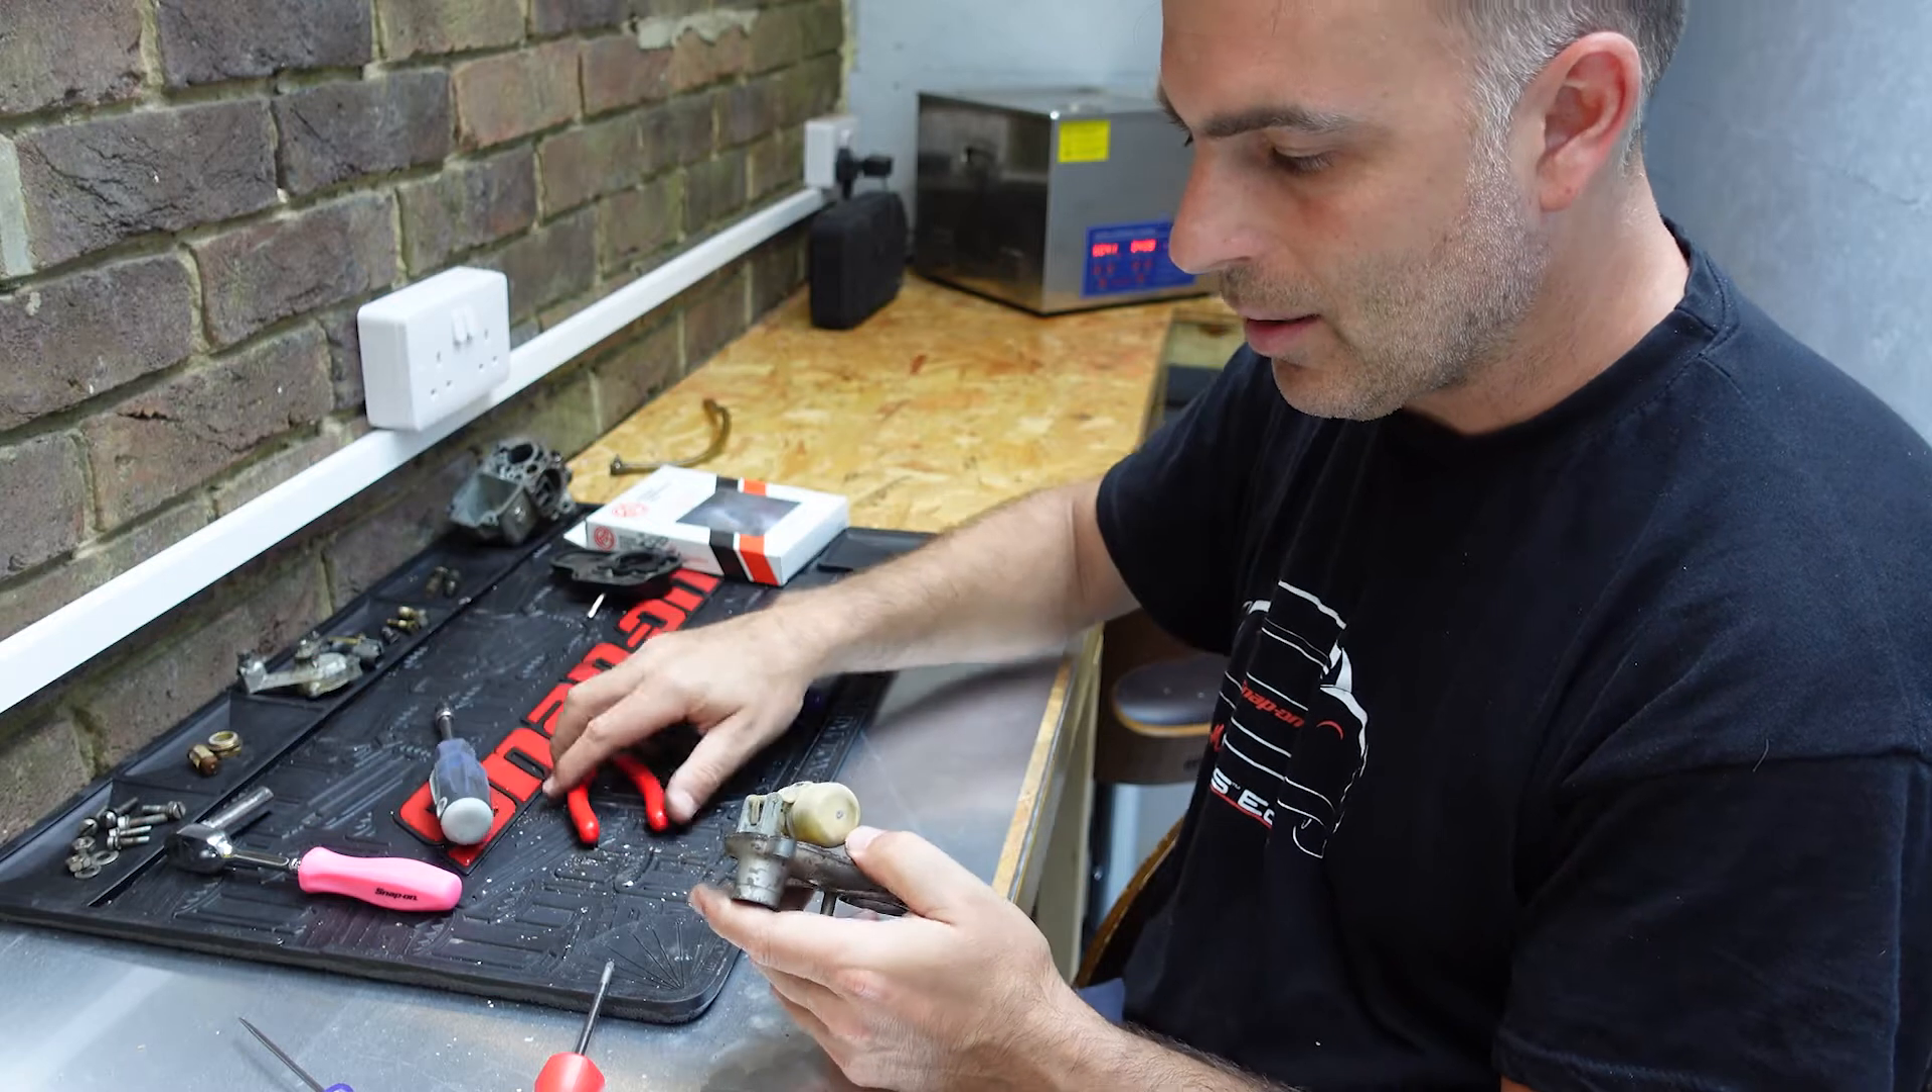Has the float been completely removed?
No.